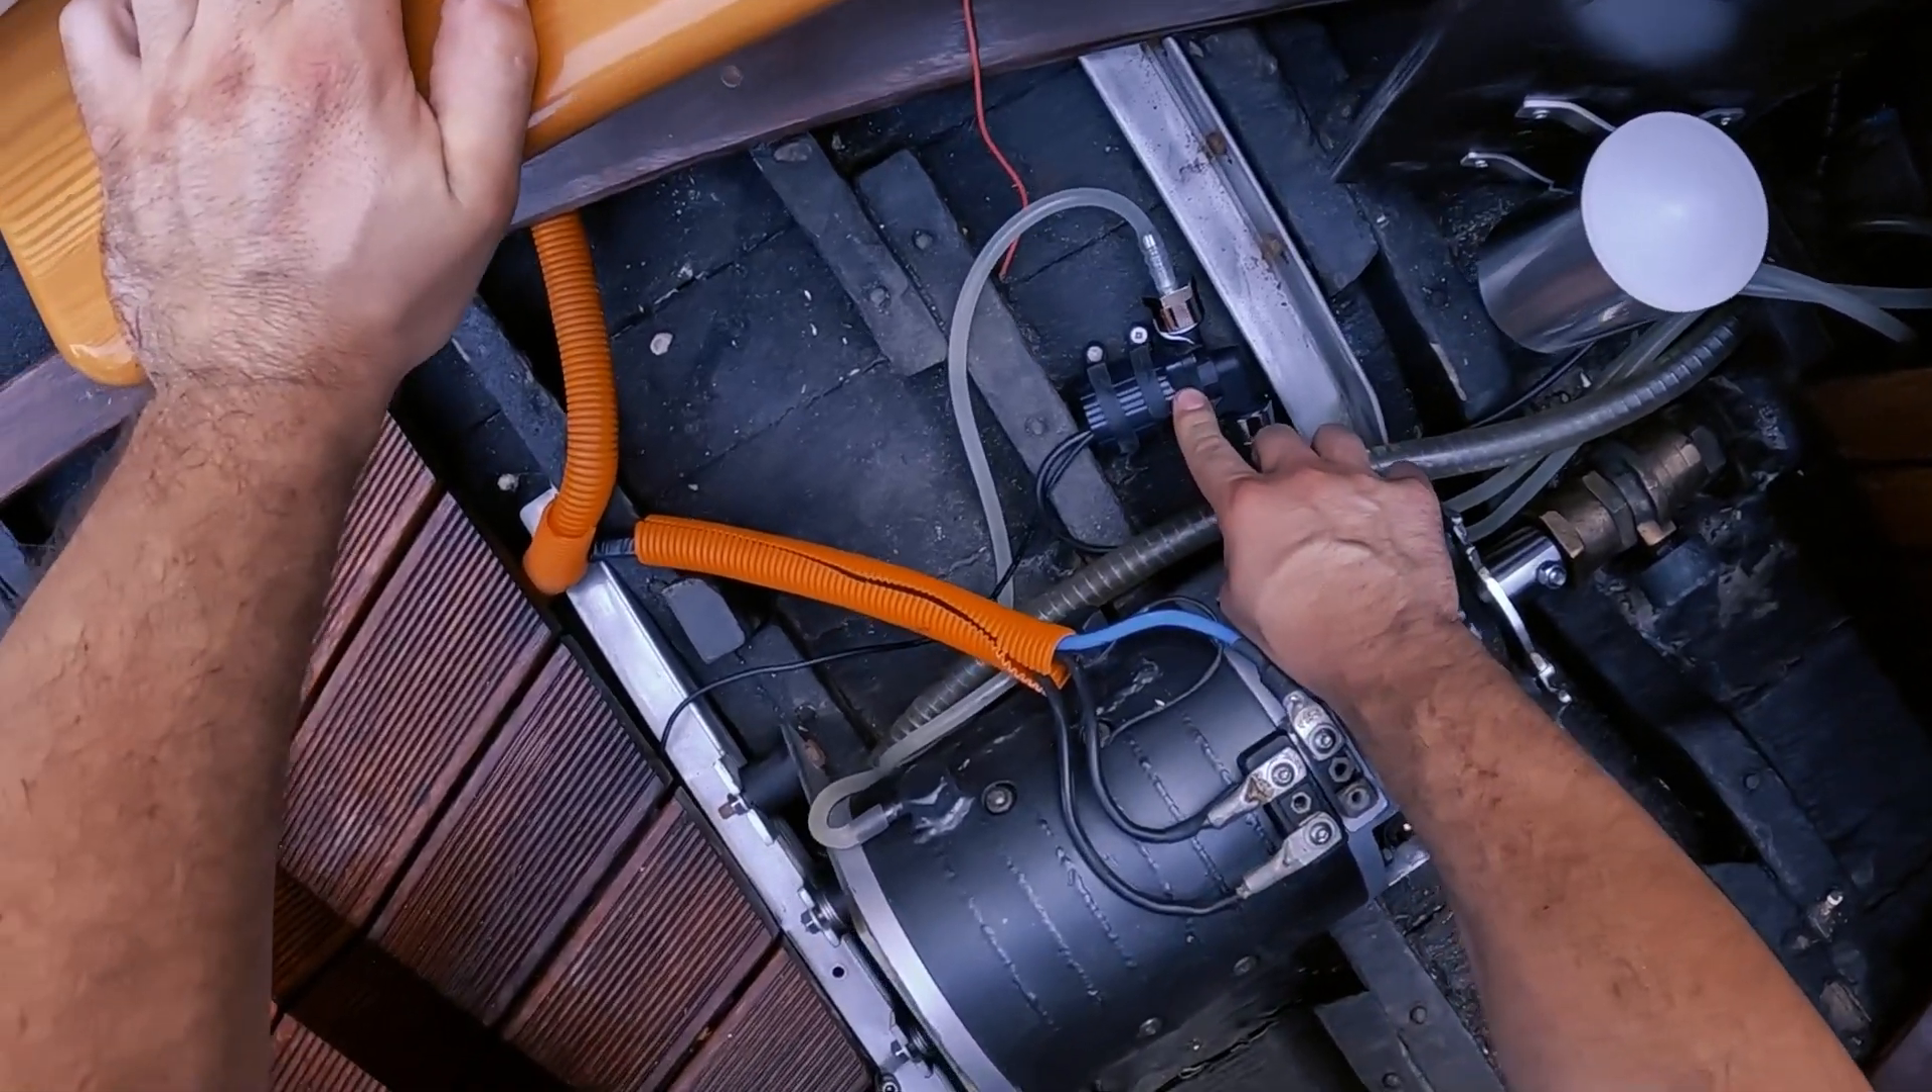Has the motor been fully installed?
Yes.